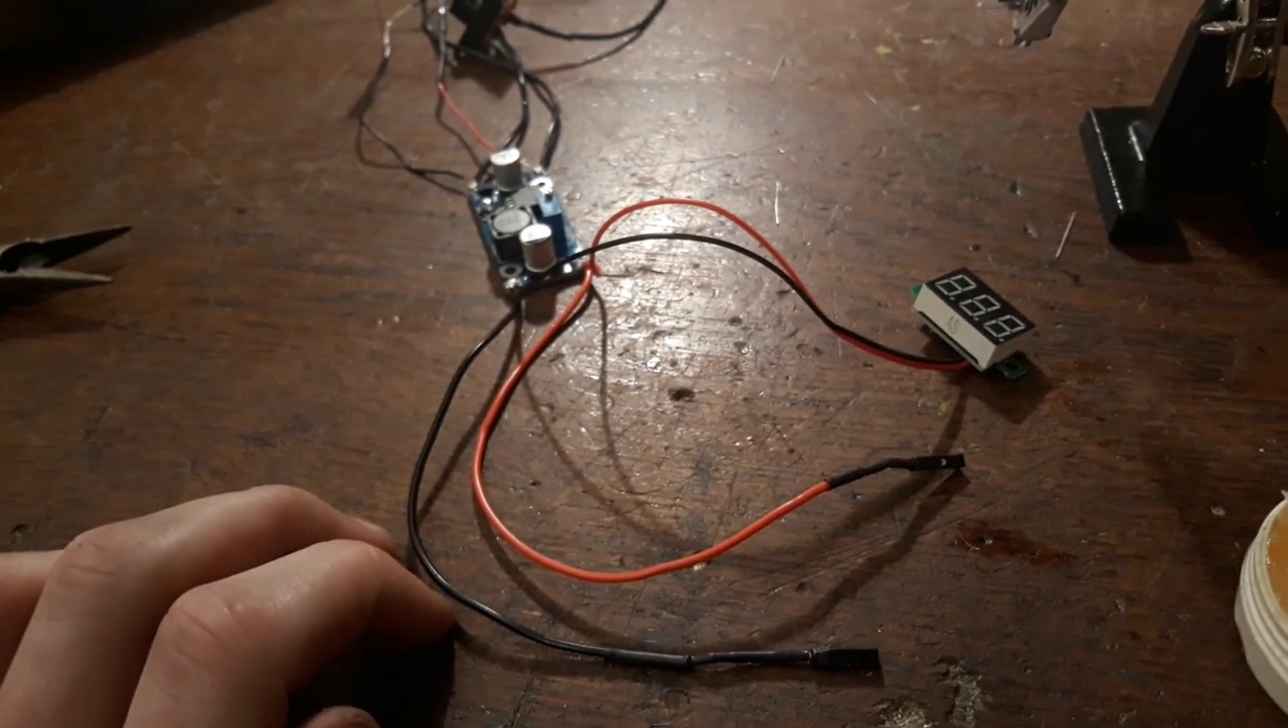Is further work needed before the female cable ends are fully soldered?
No.